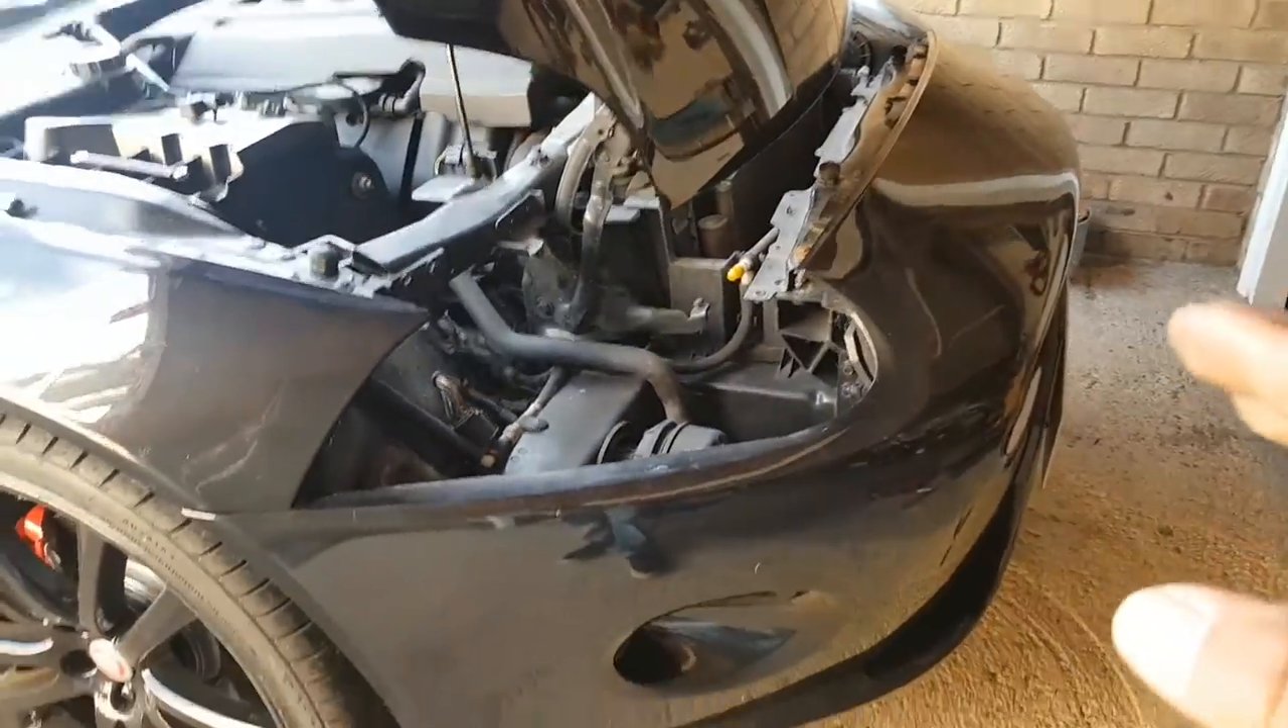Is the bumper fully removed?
No.